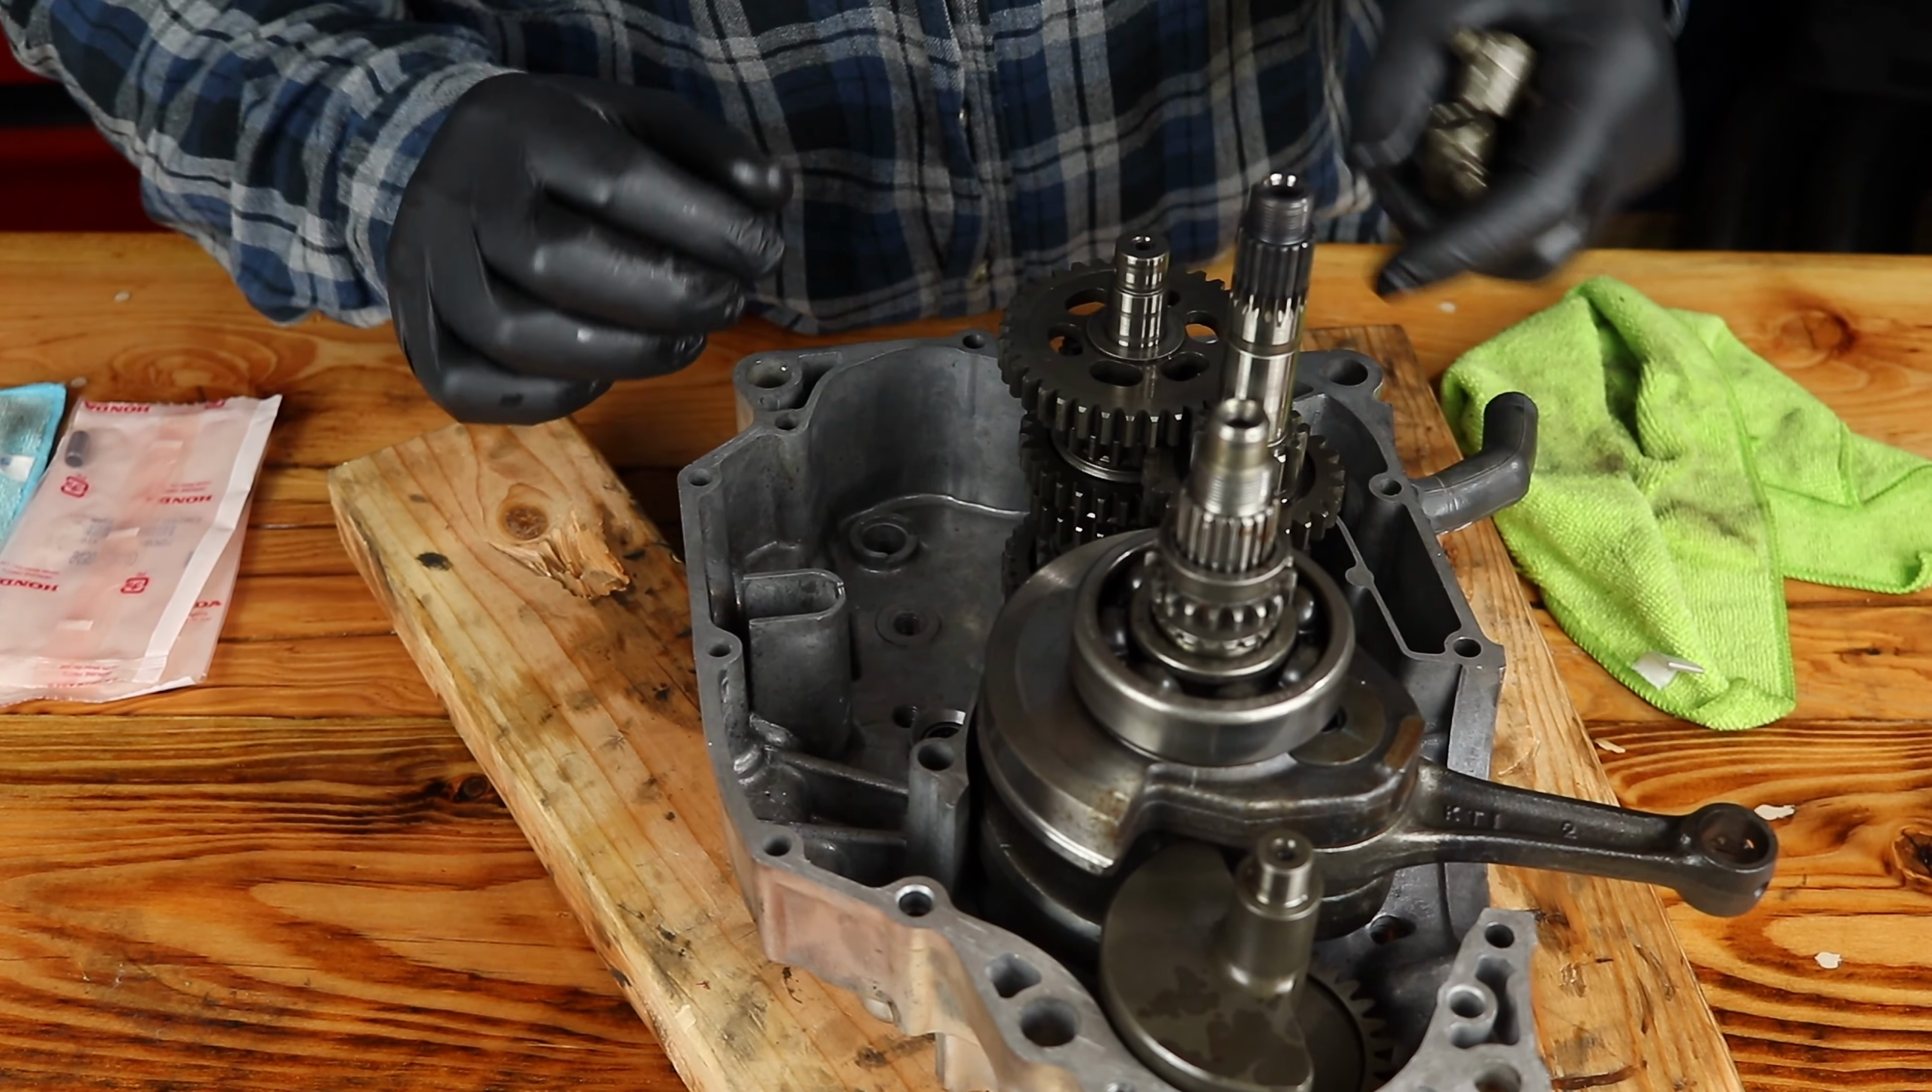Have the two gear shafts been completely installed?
Yes.